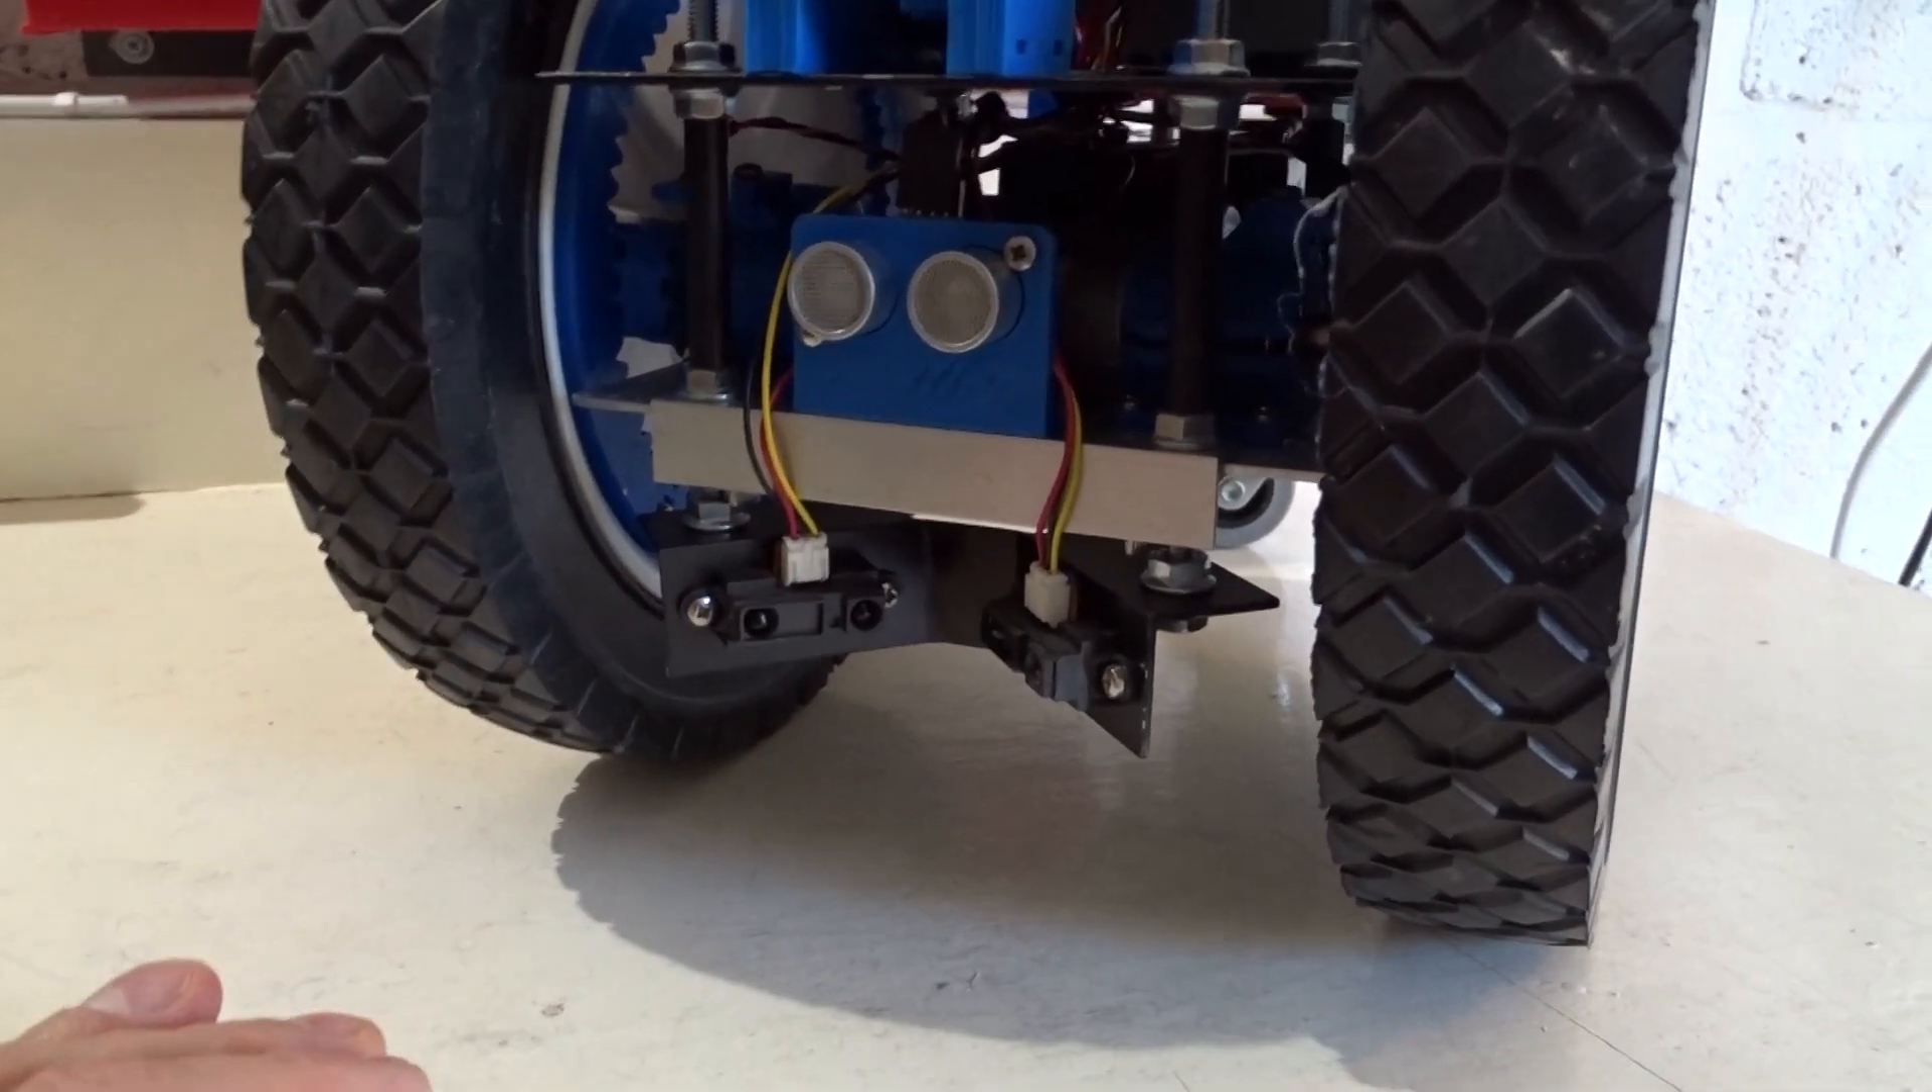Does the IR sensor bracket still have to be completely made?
No.